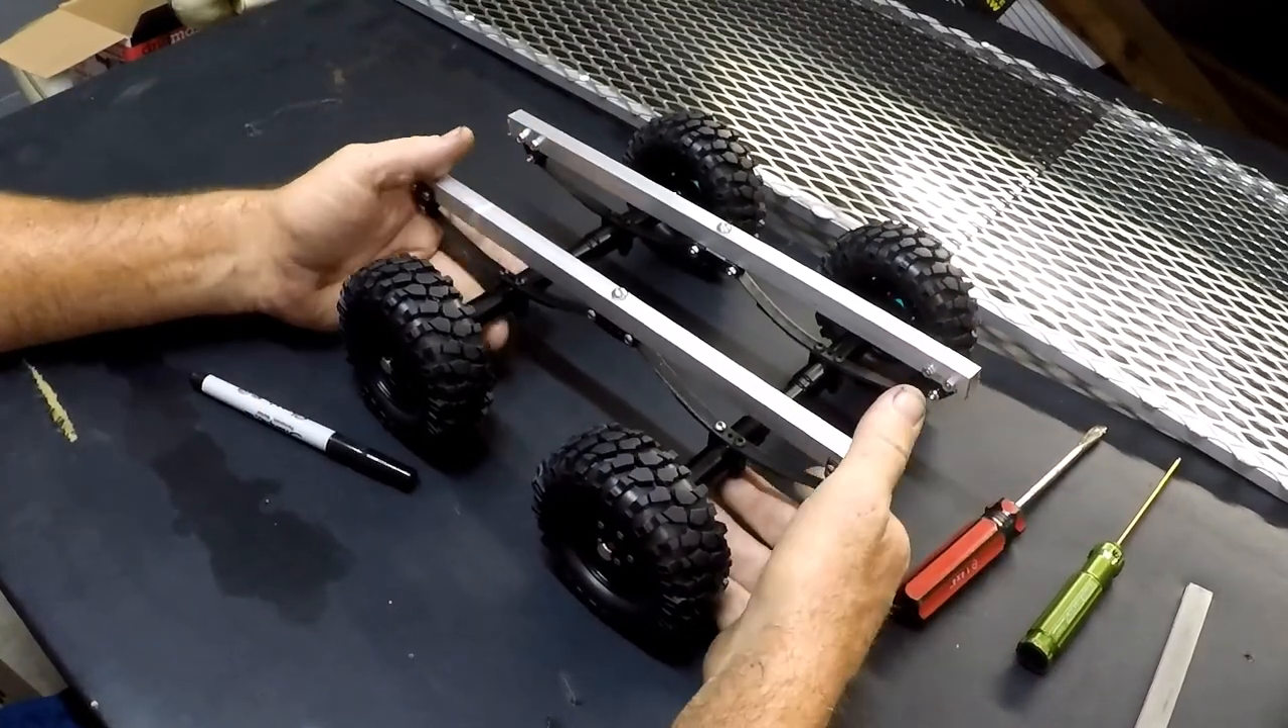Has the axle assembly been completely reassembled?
Yes.